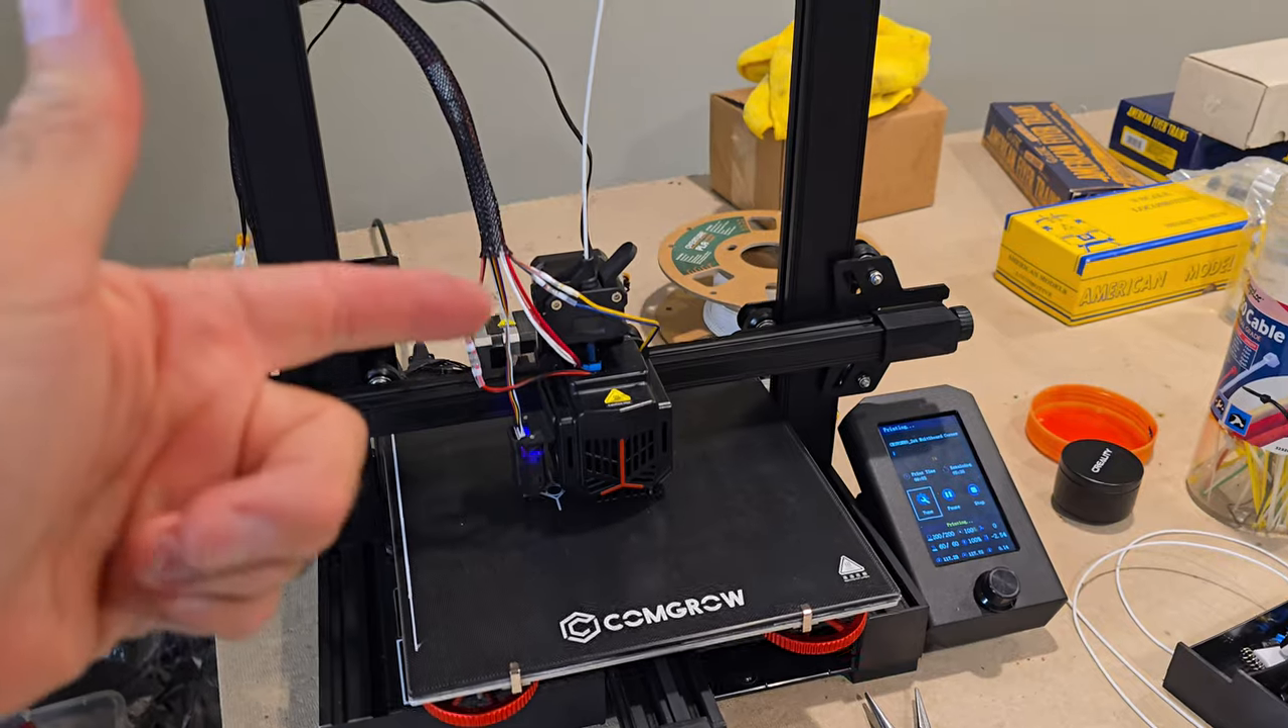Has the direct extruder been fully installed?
Yes.